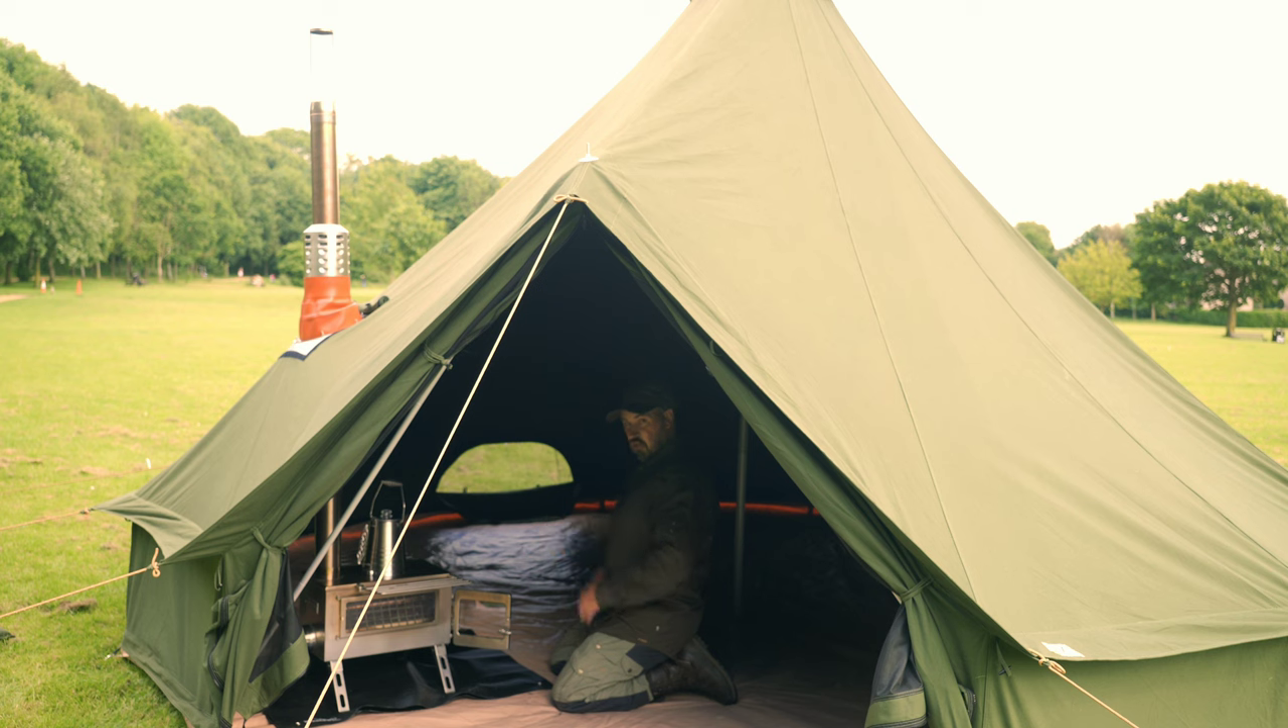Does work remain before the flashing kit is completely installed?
No.